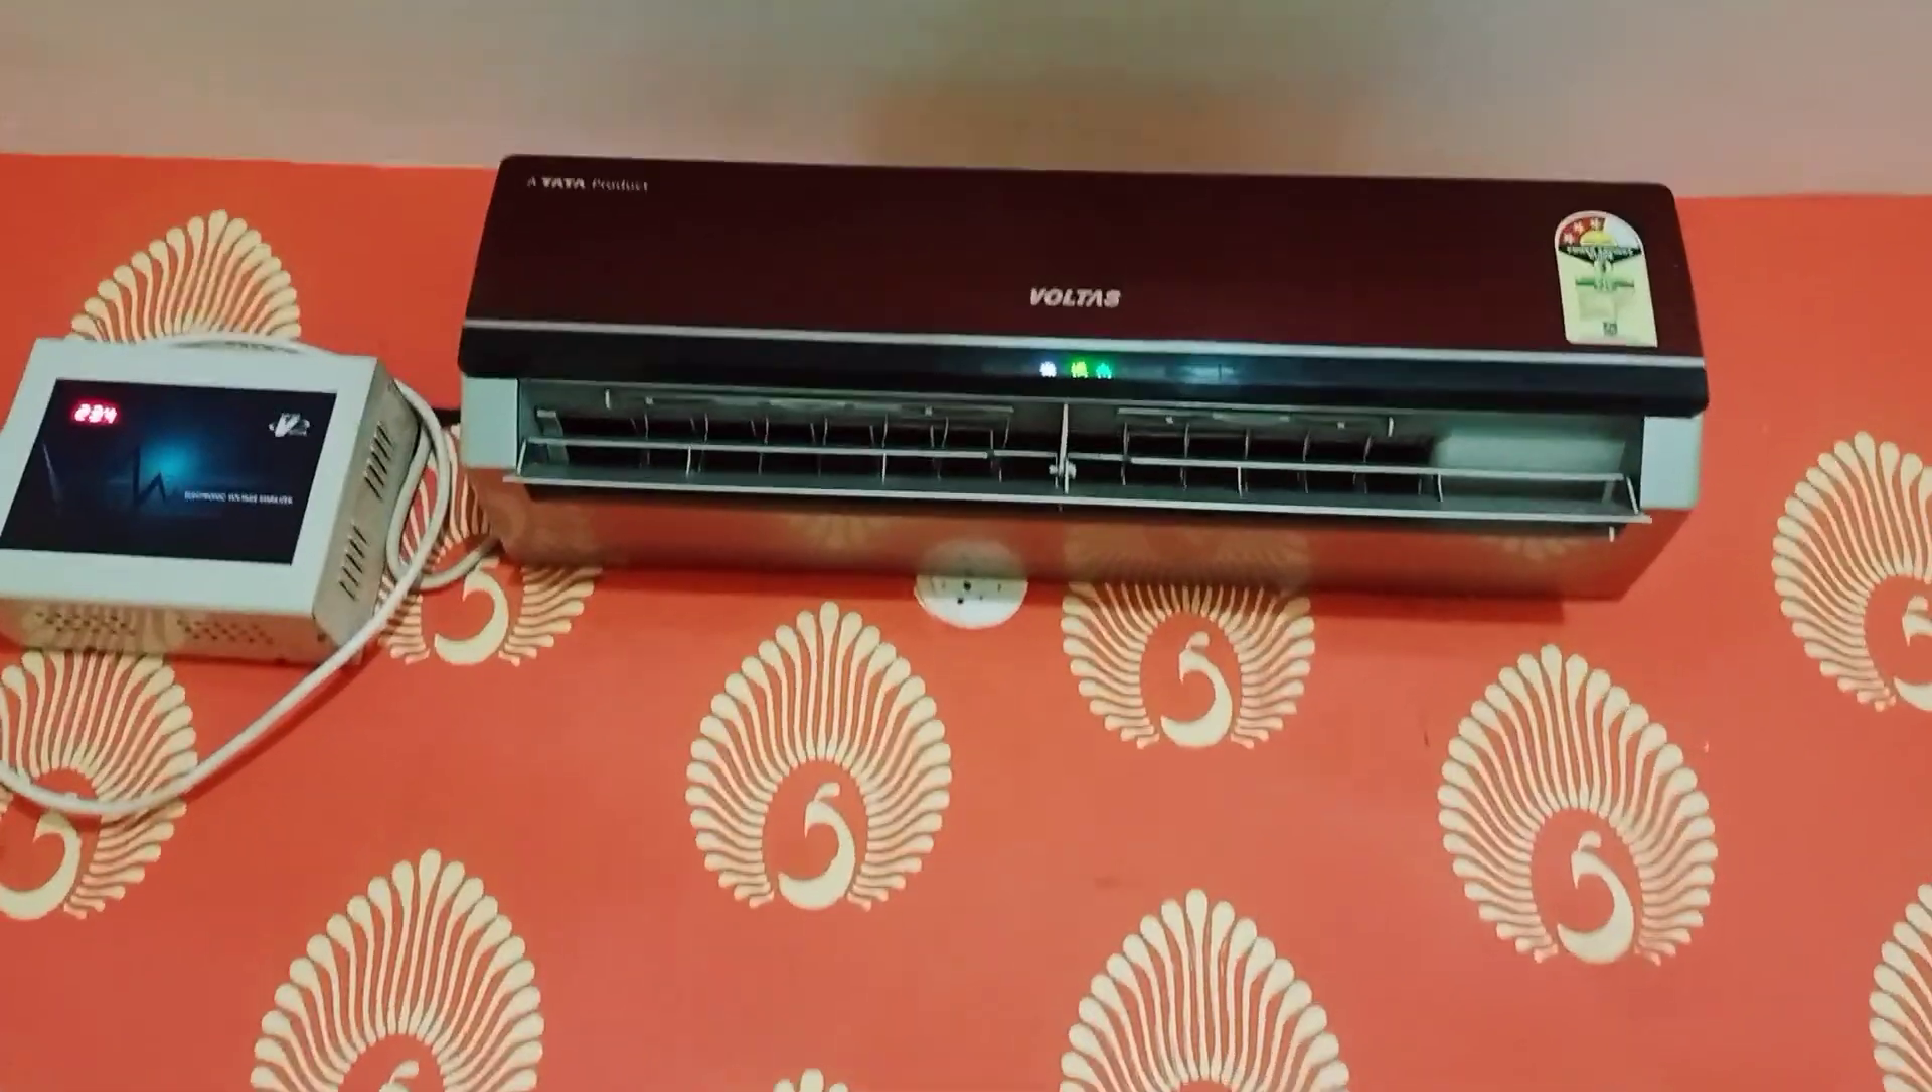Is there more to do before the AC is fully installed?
No.